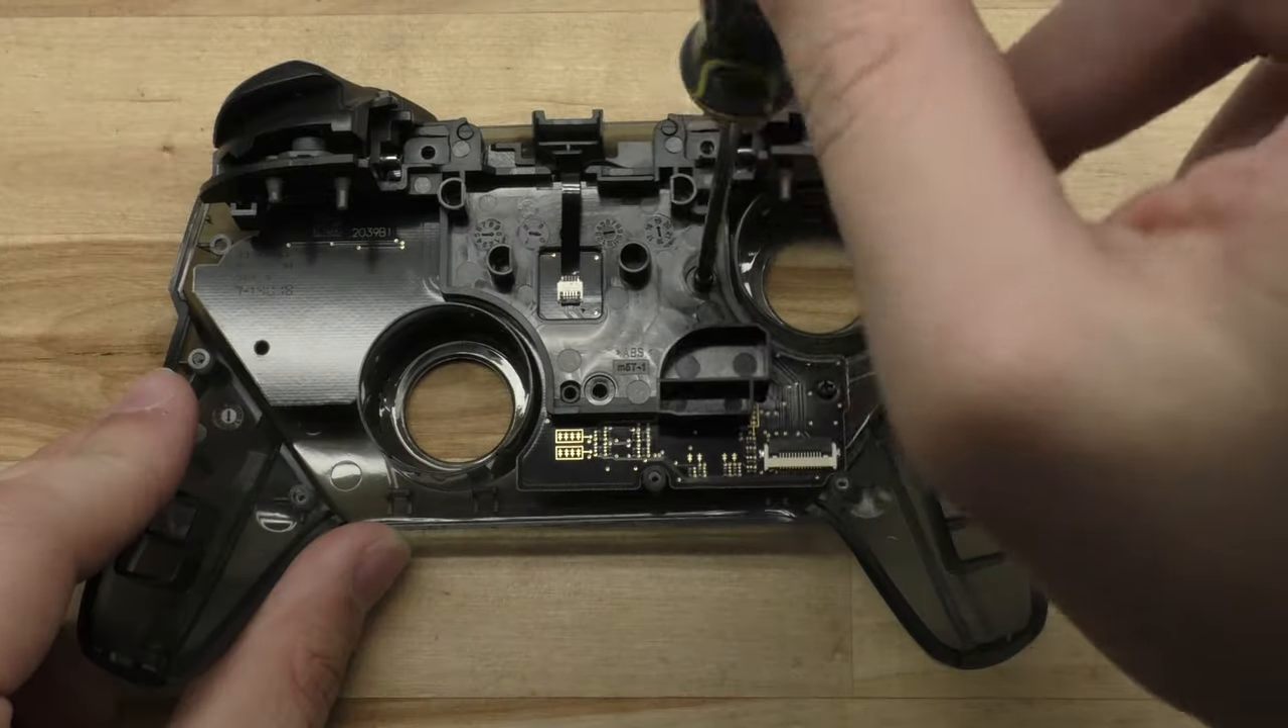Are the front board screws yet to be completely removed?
Yes.